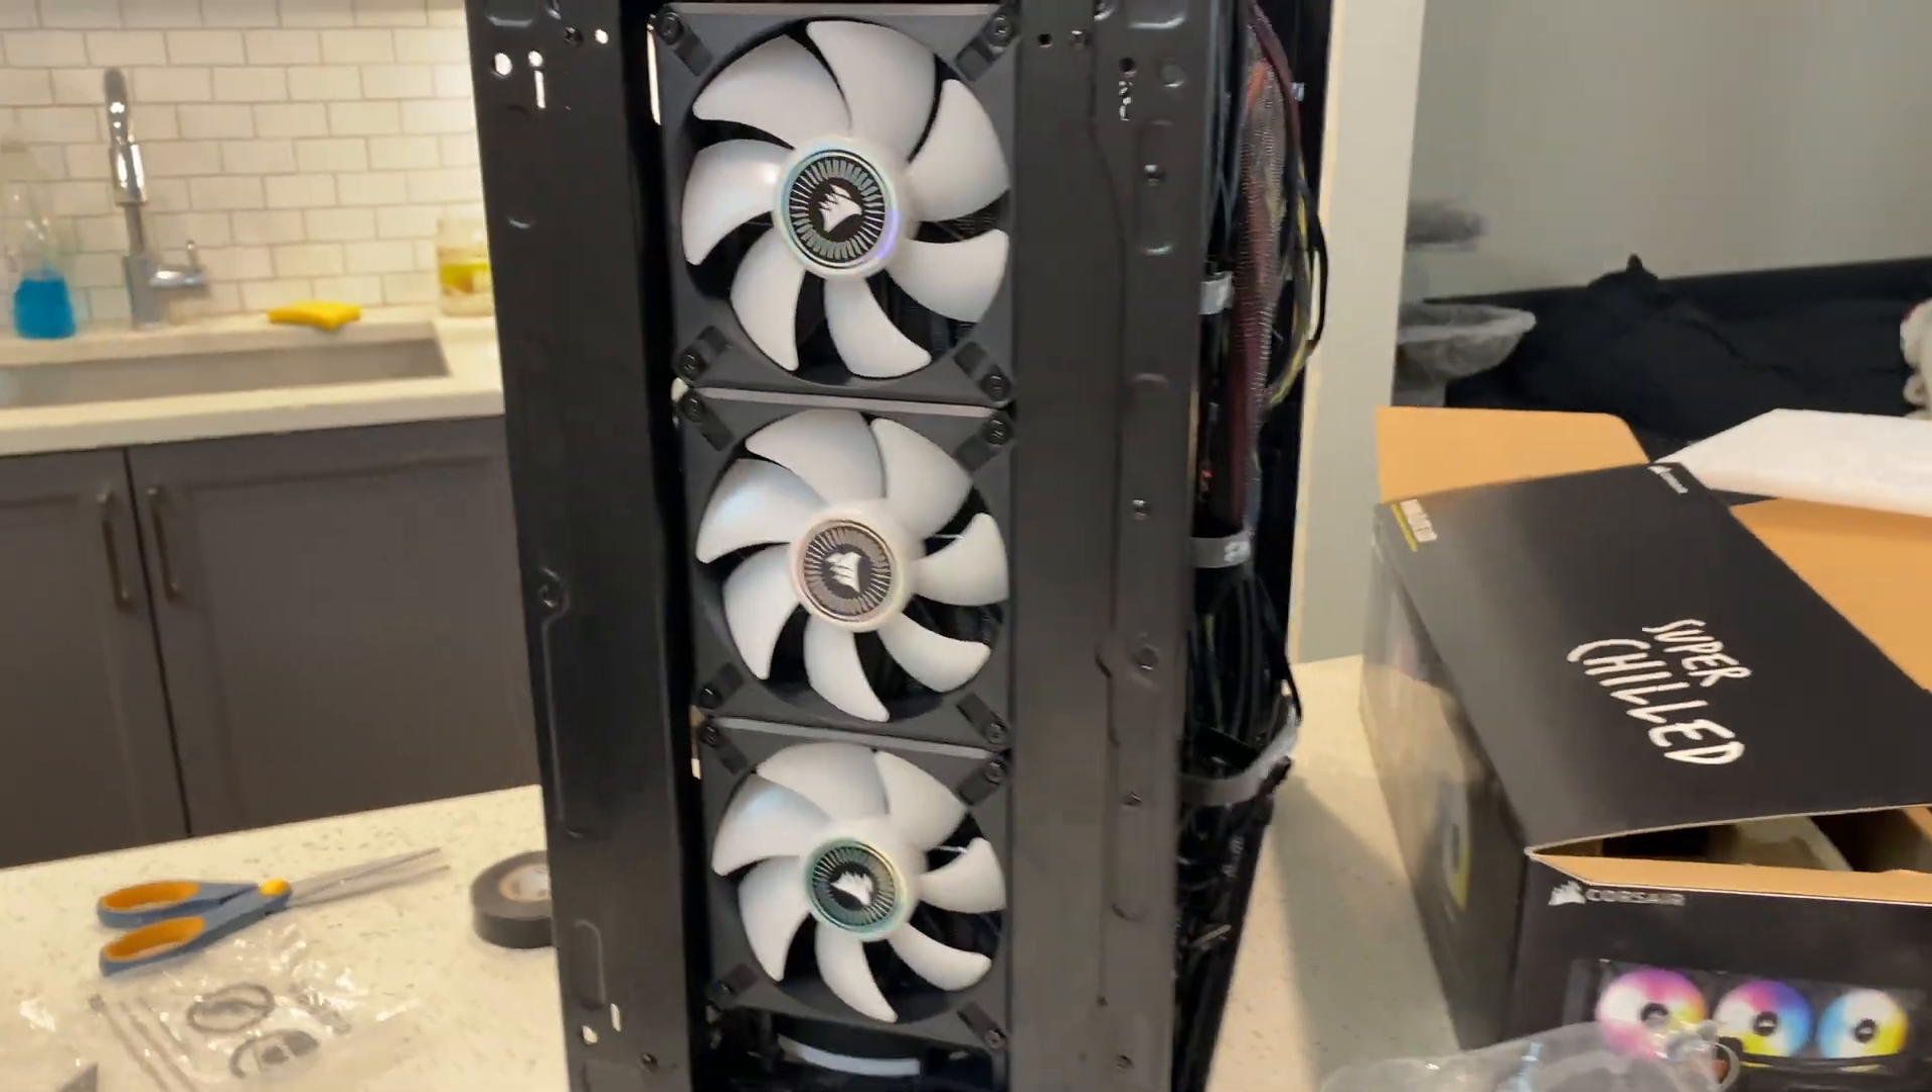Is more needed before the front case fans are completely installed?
No.